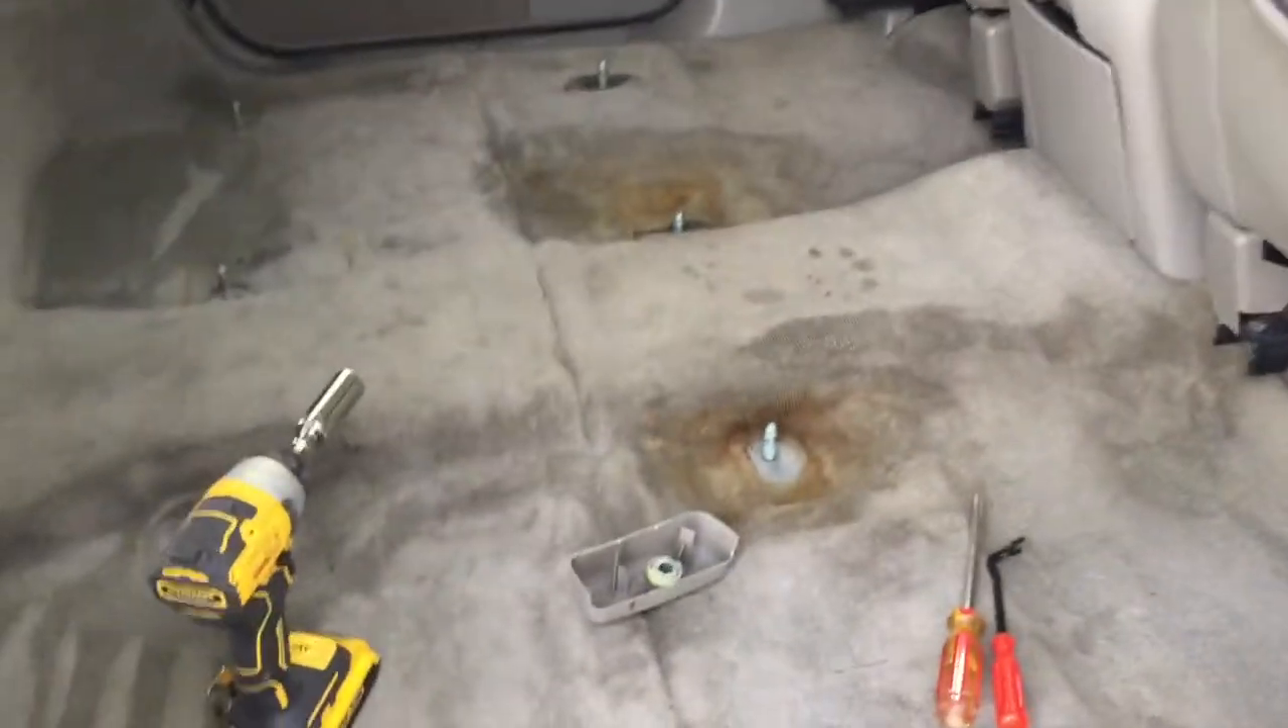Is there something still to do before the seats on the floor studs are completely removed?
No.